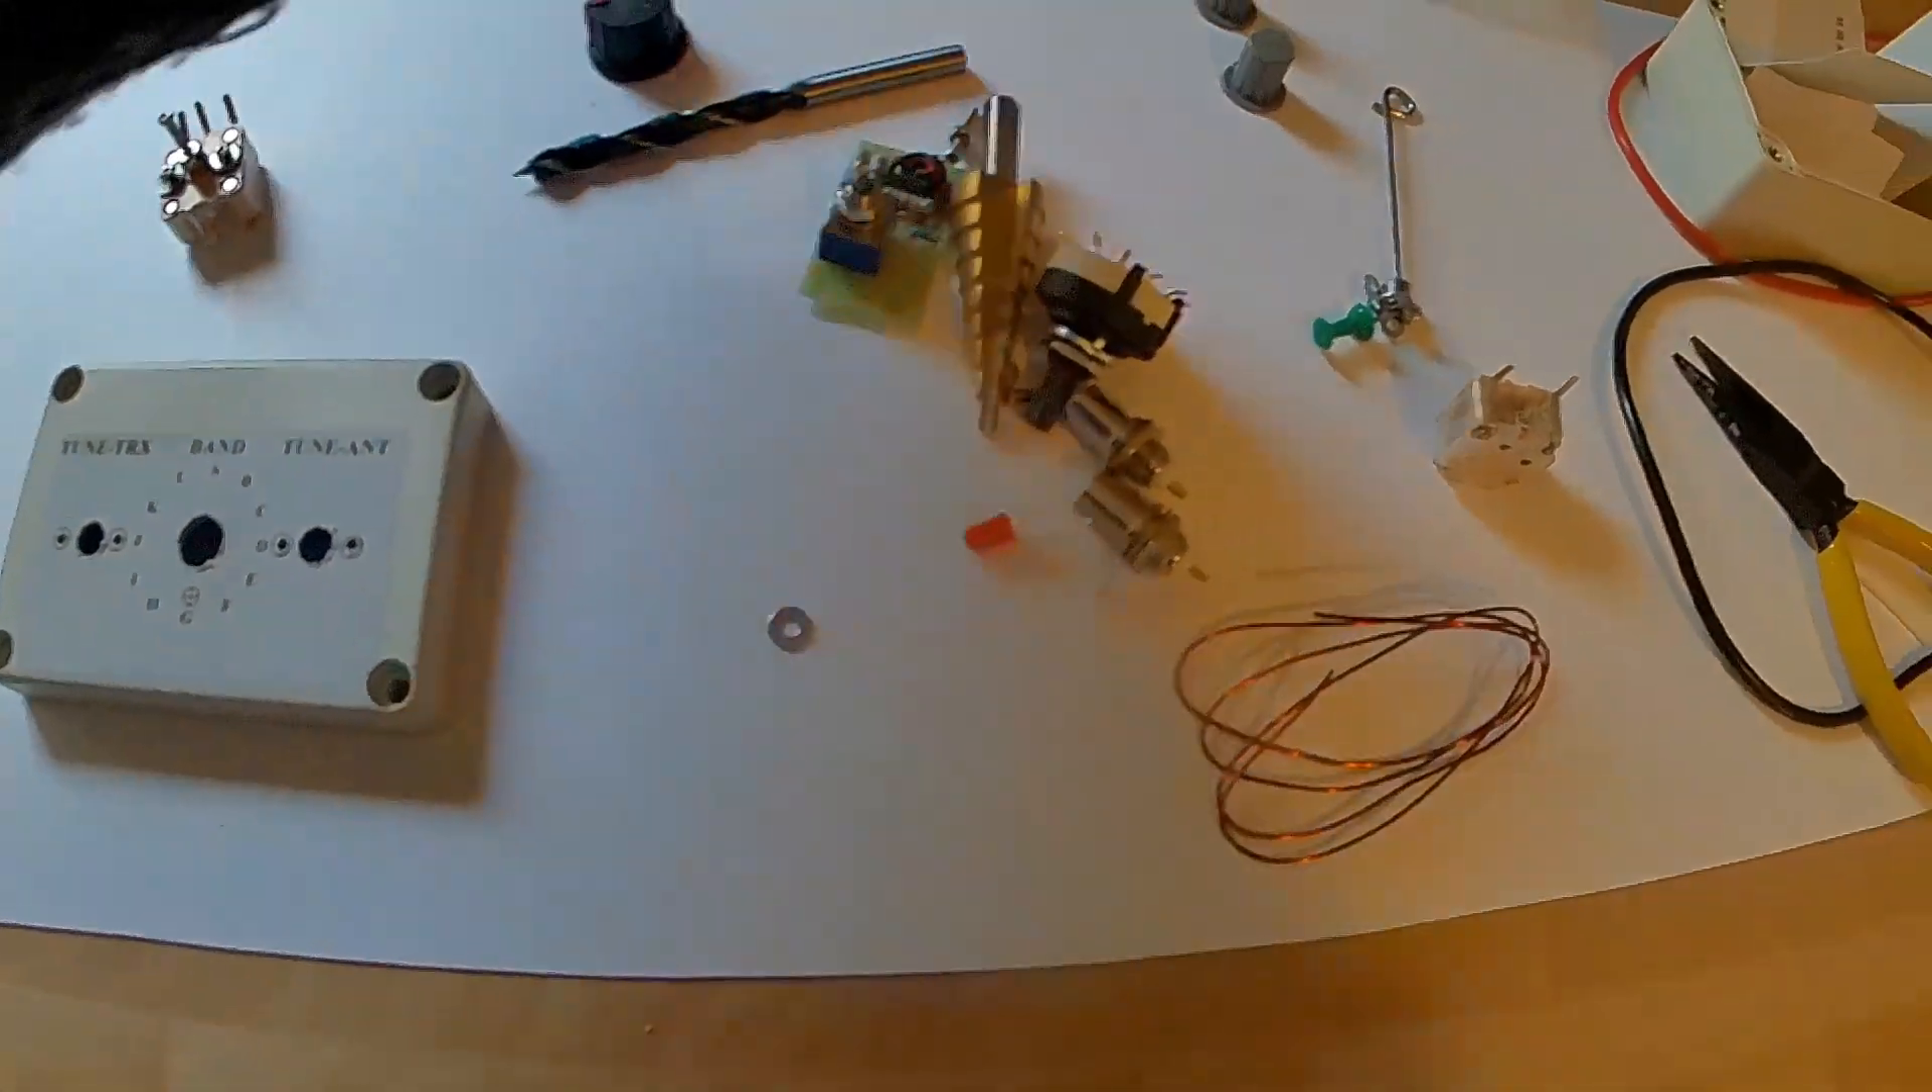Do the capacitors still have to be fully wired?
Yes.